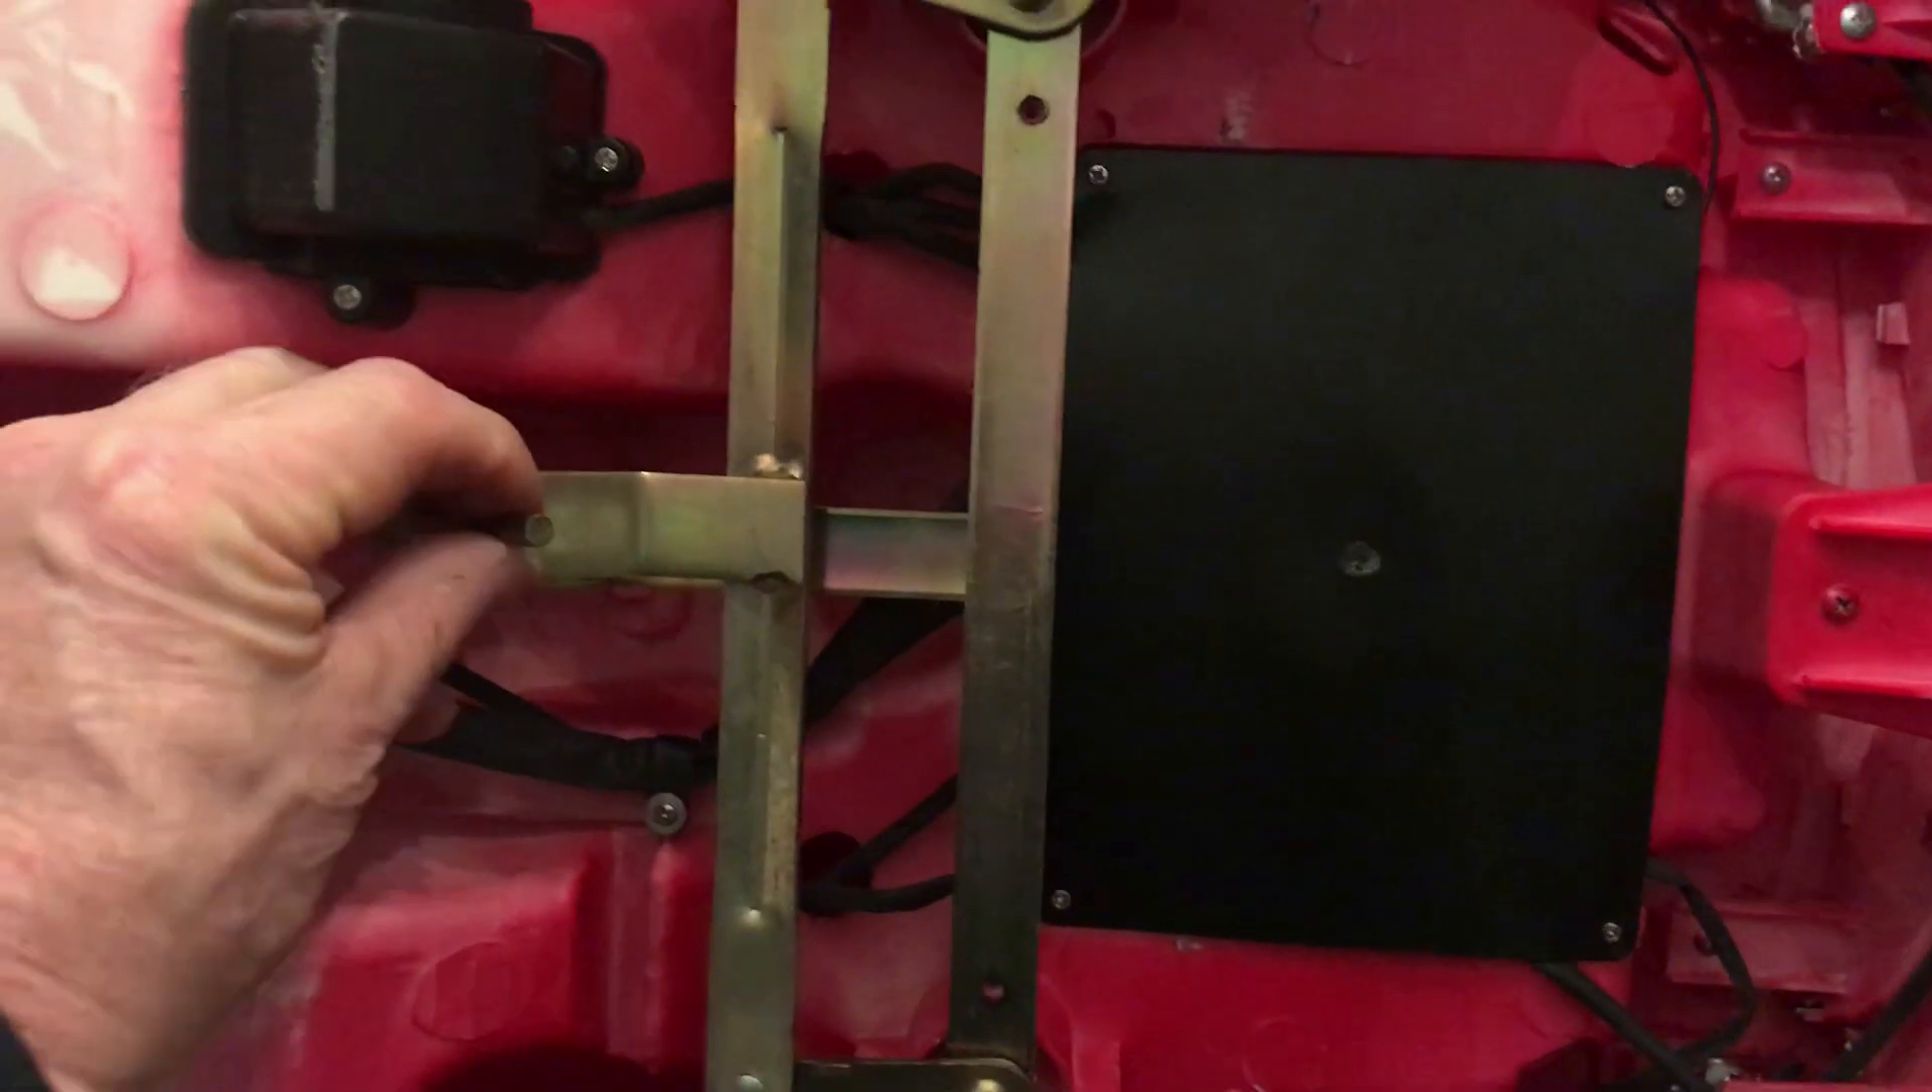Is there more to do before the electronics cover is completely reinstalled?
No.